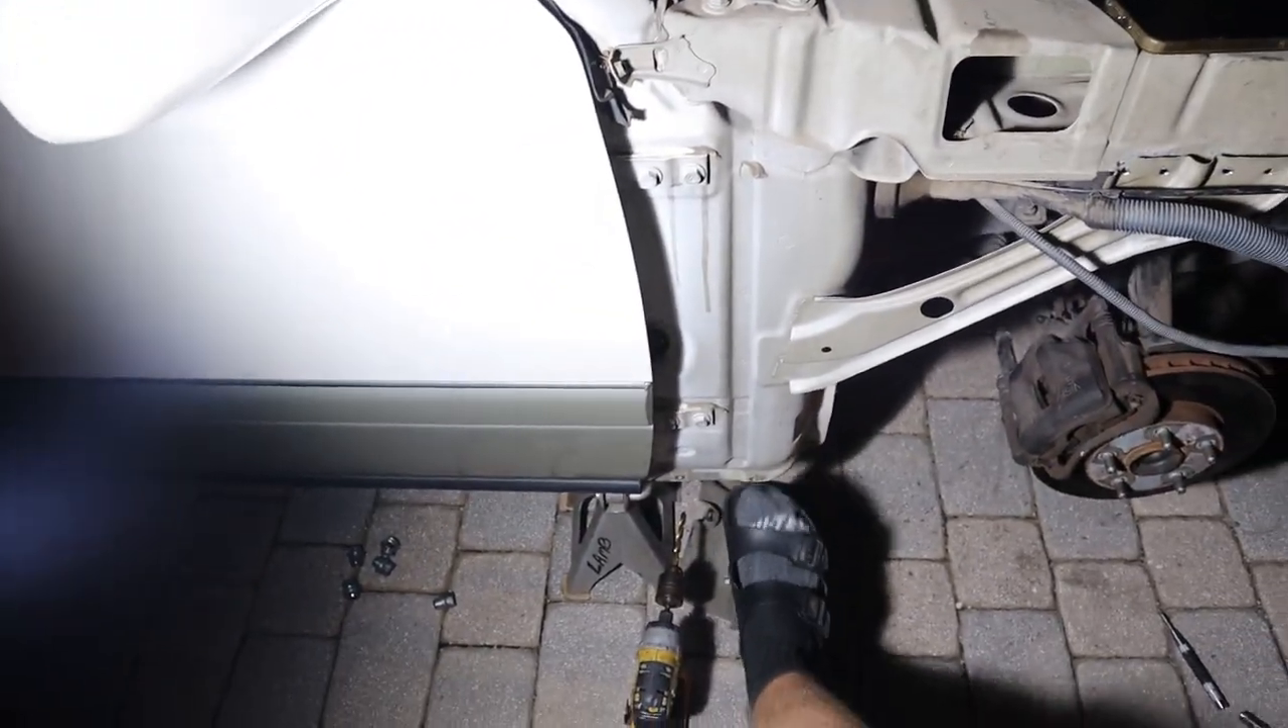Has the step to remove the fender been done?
Yes.